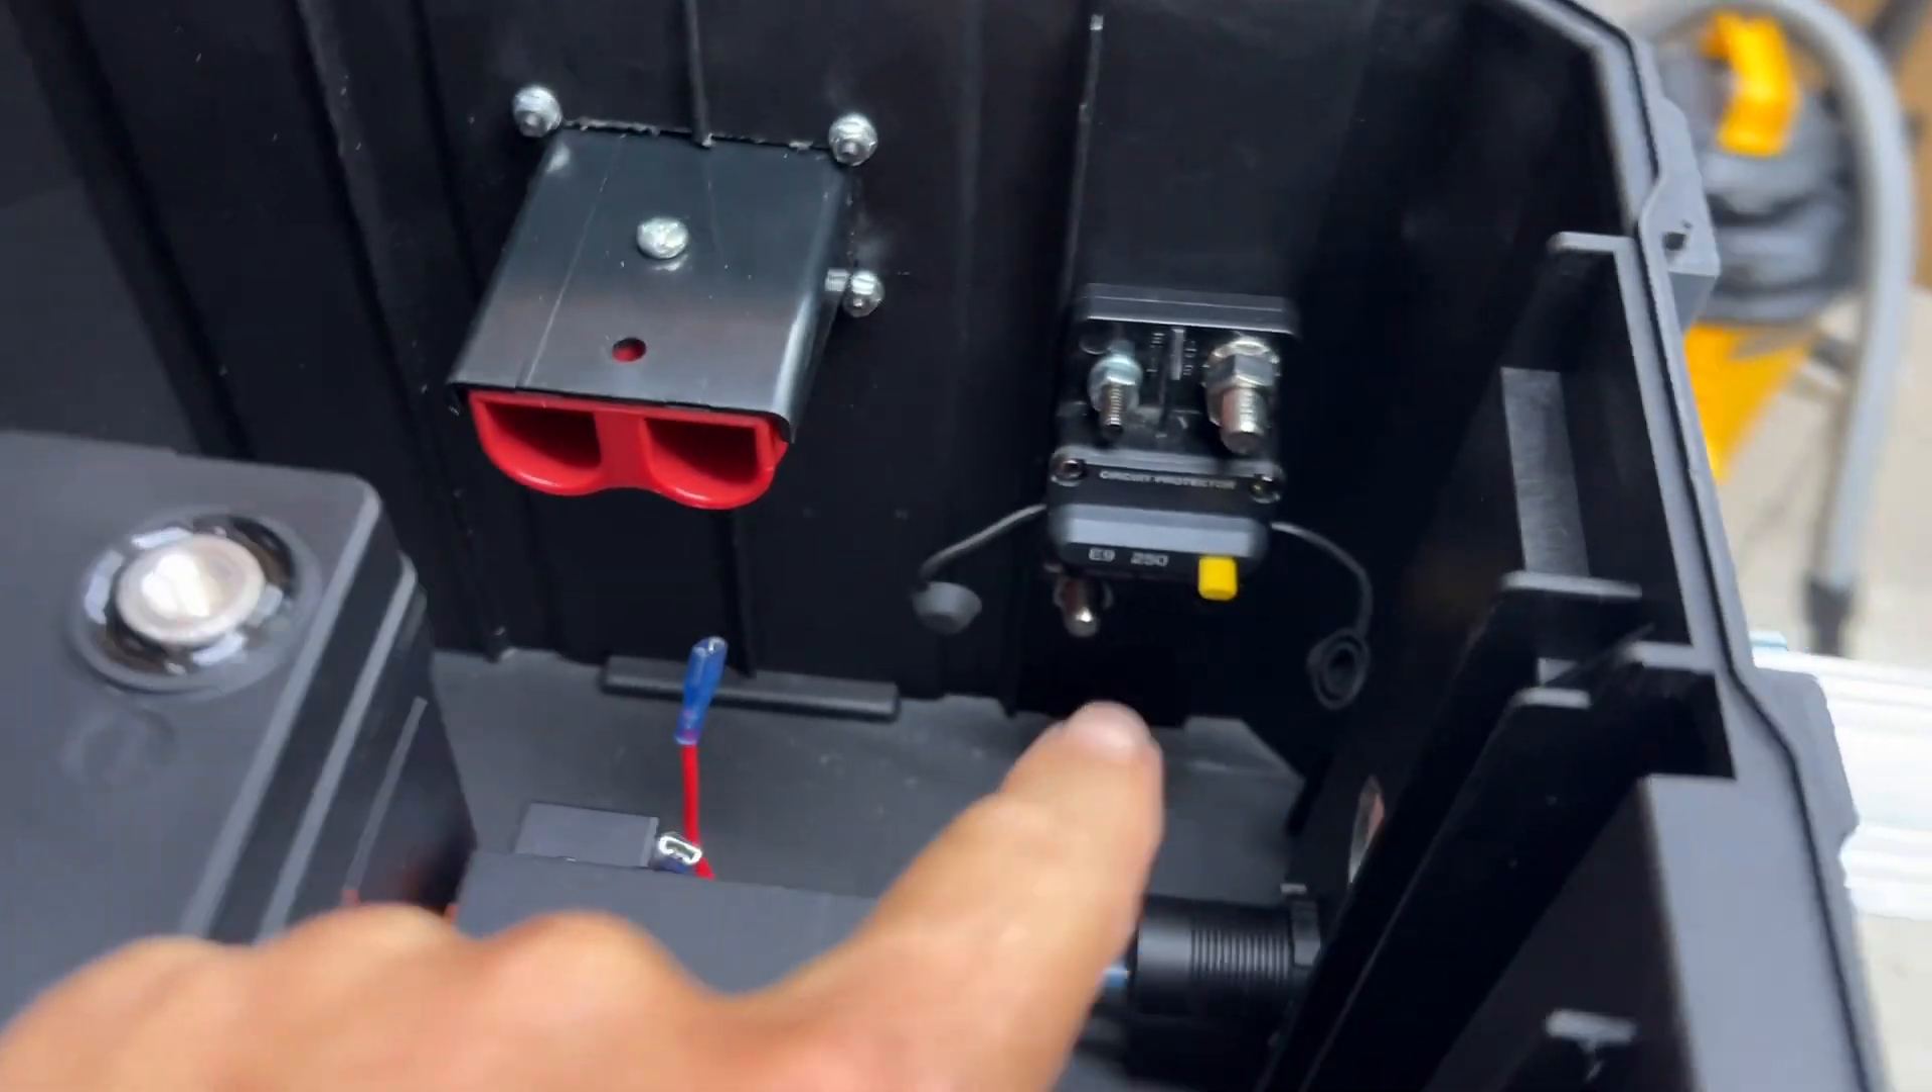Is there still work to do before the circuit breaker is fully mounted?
No.